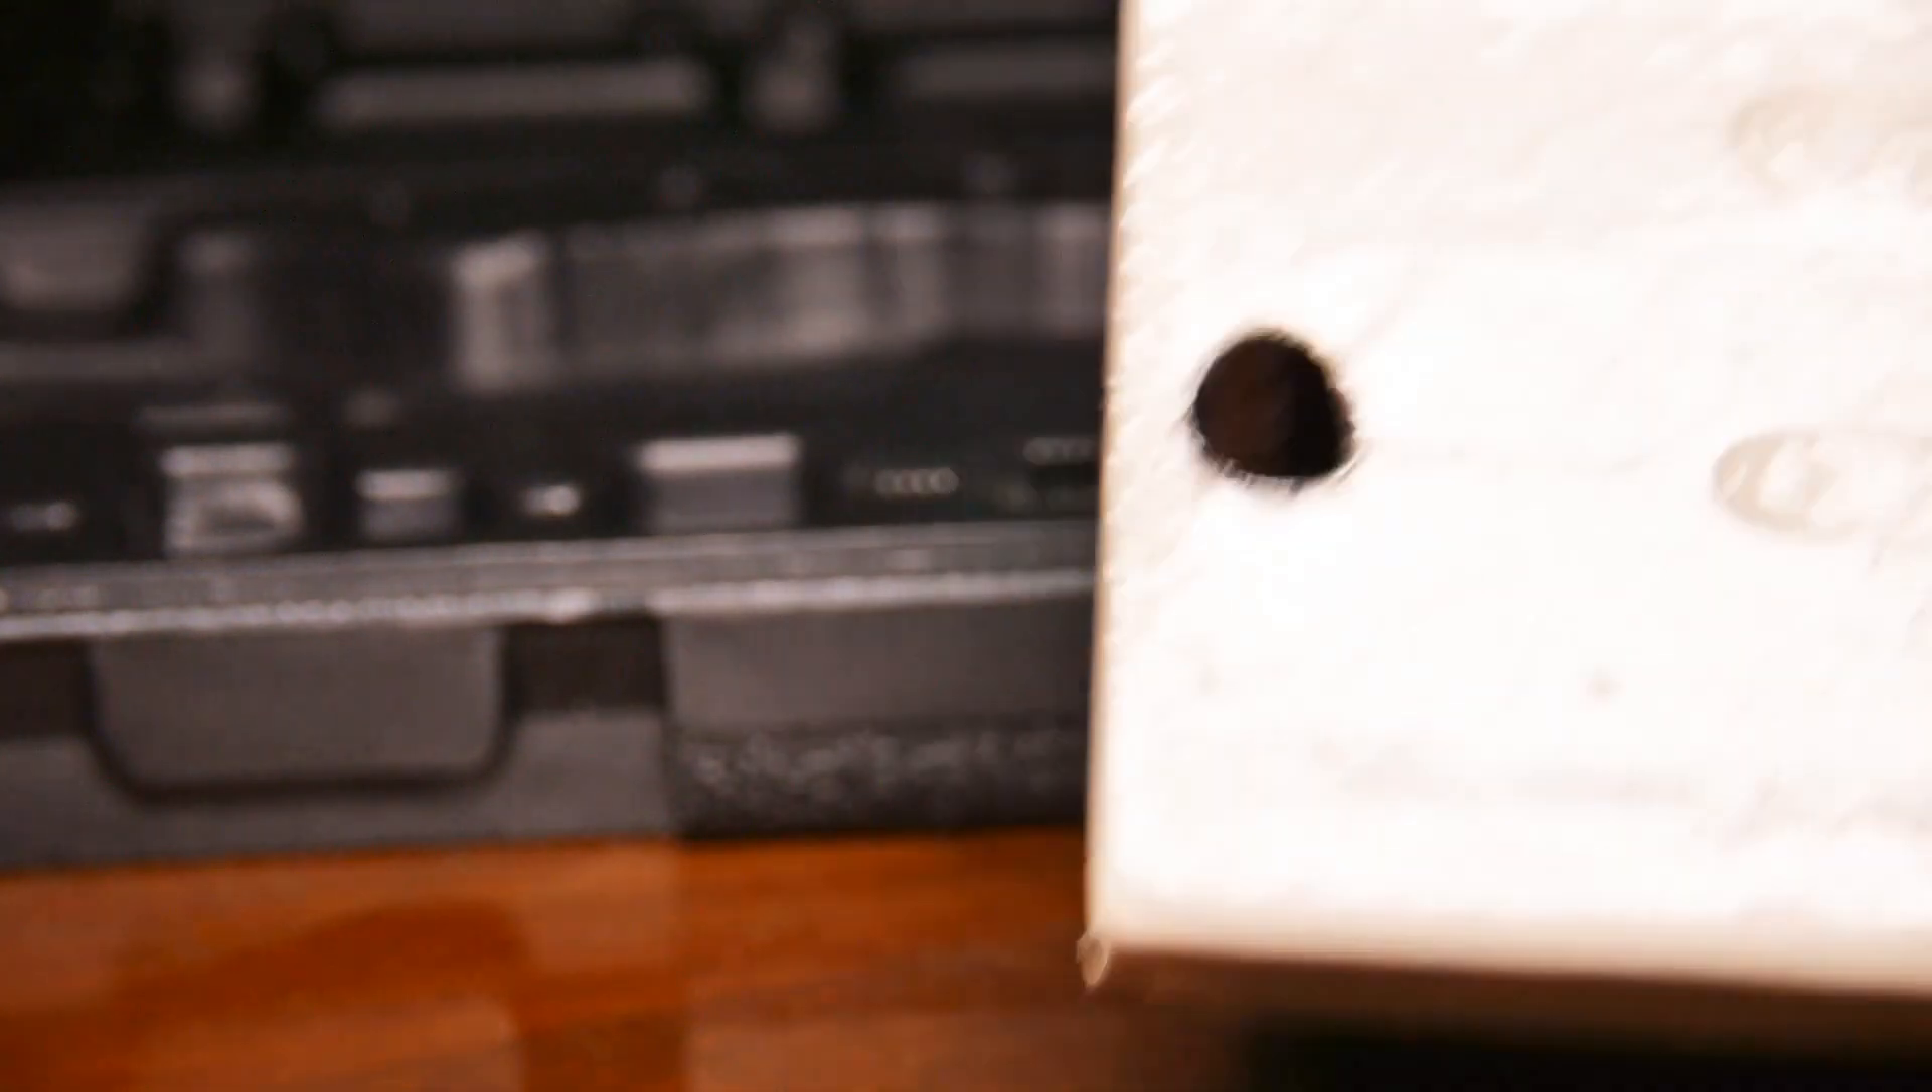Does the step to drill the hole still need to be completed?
No.